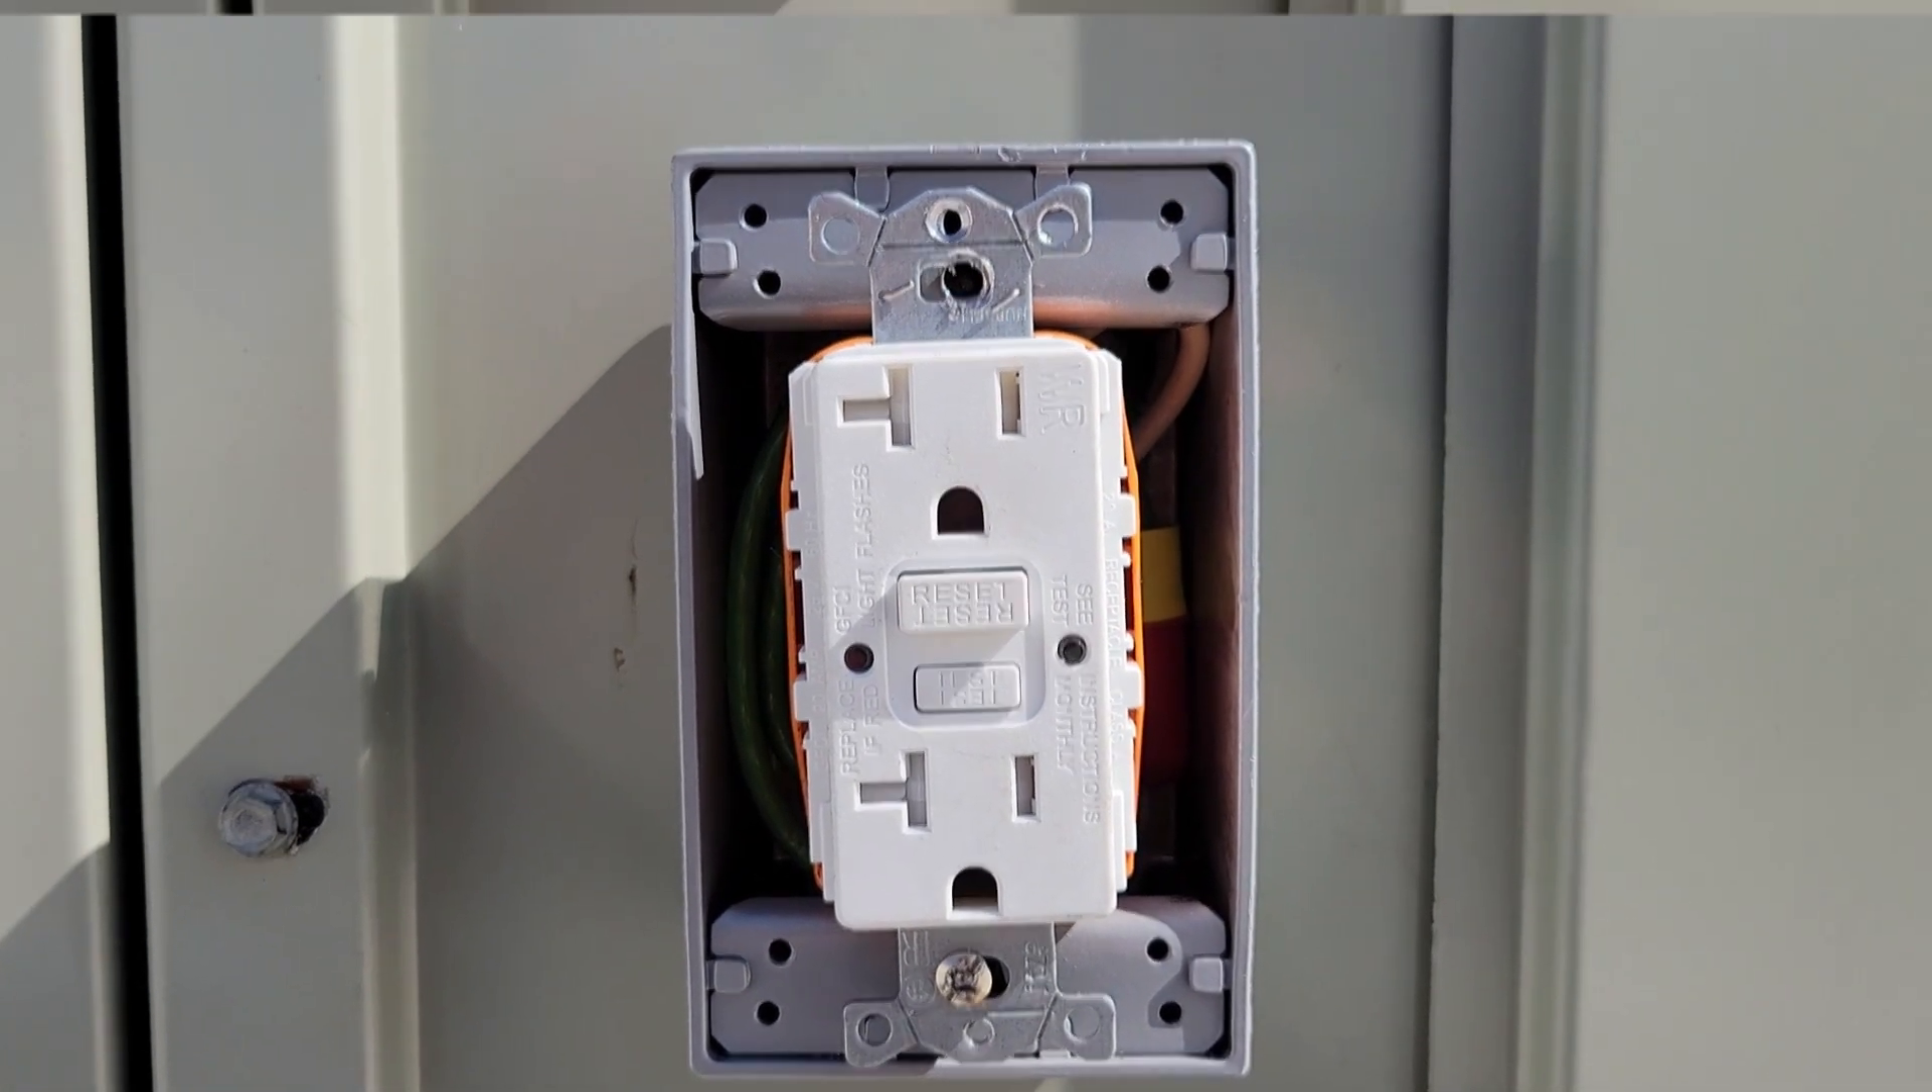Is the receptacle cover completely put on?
No.